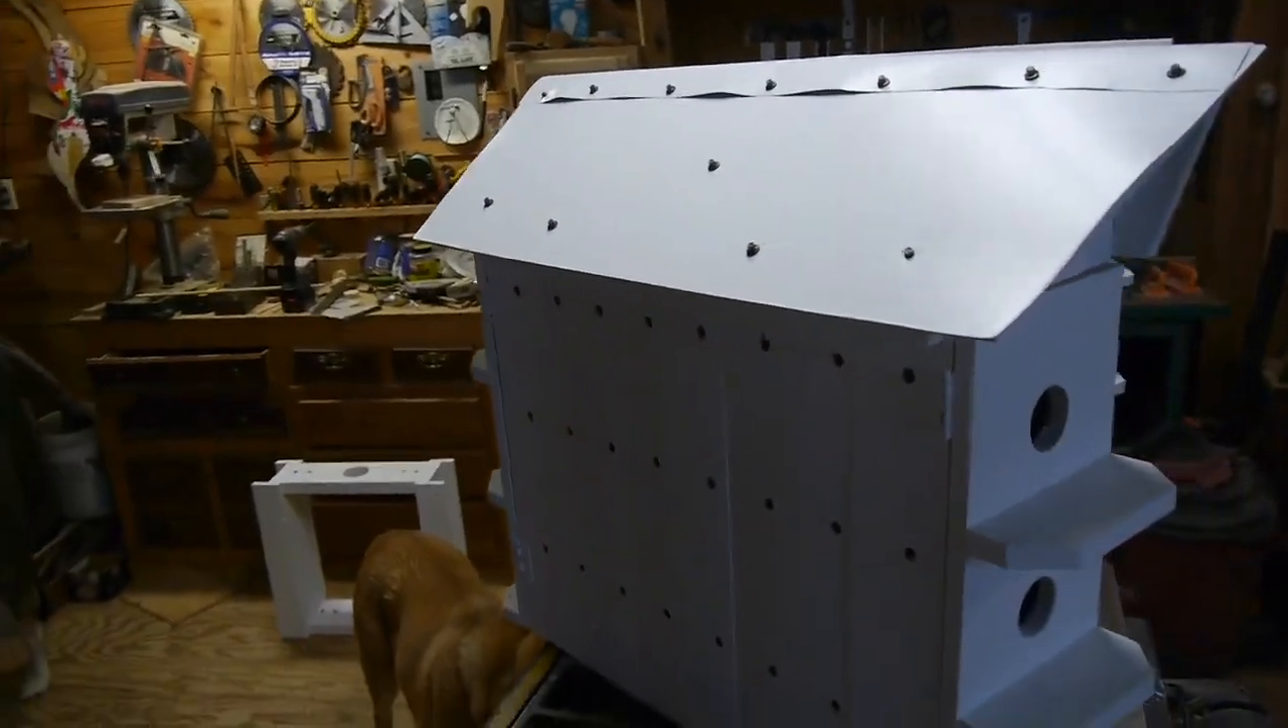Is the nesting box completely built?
Yes.